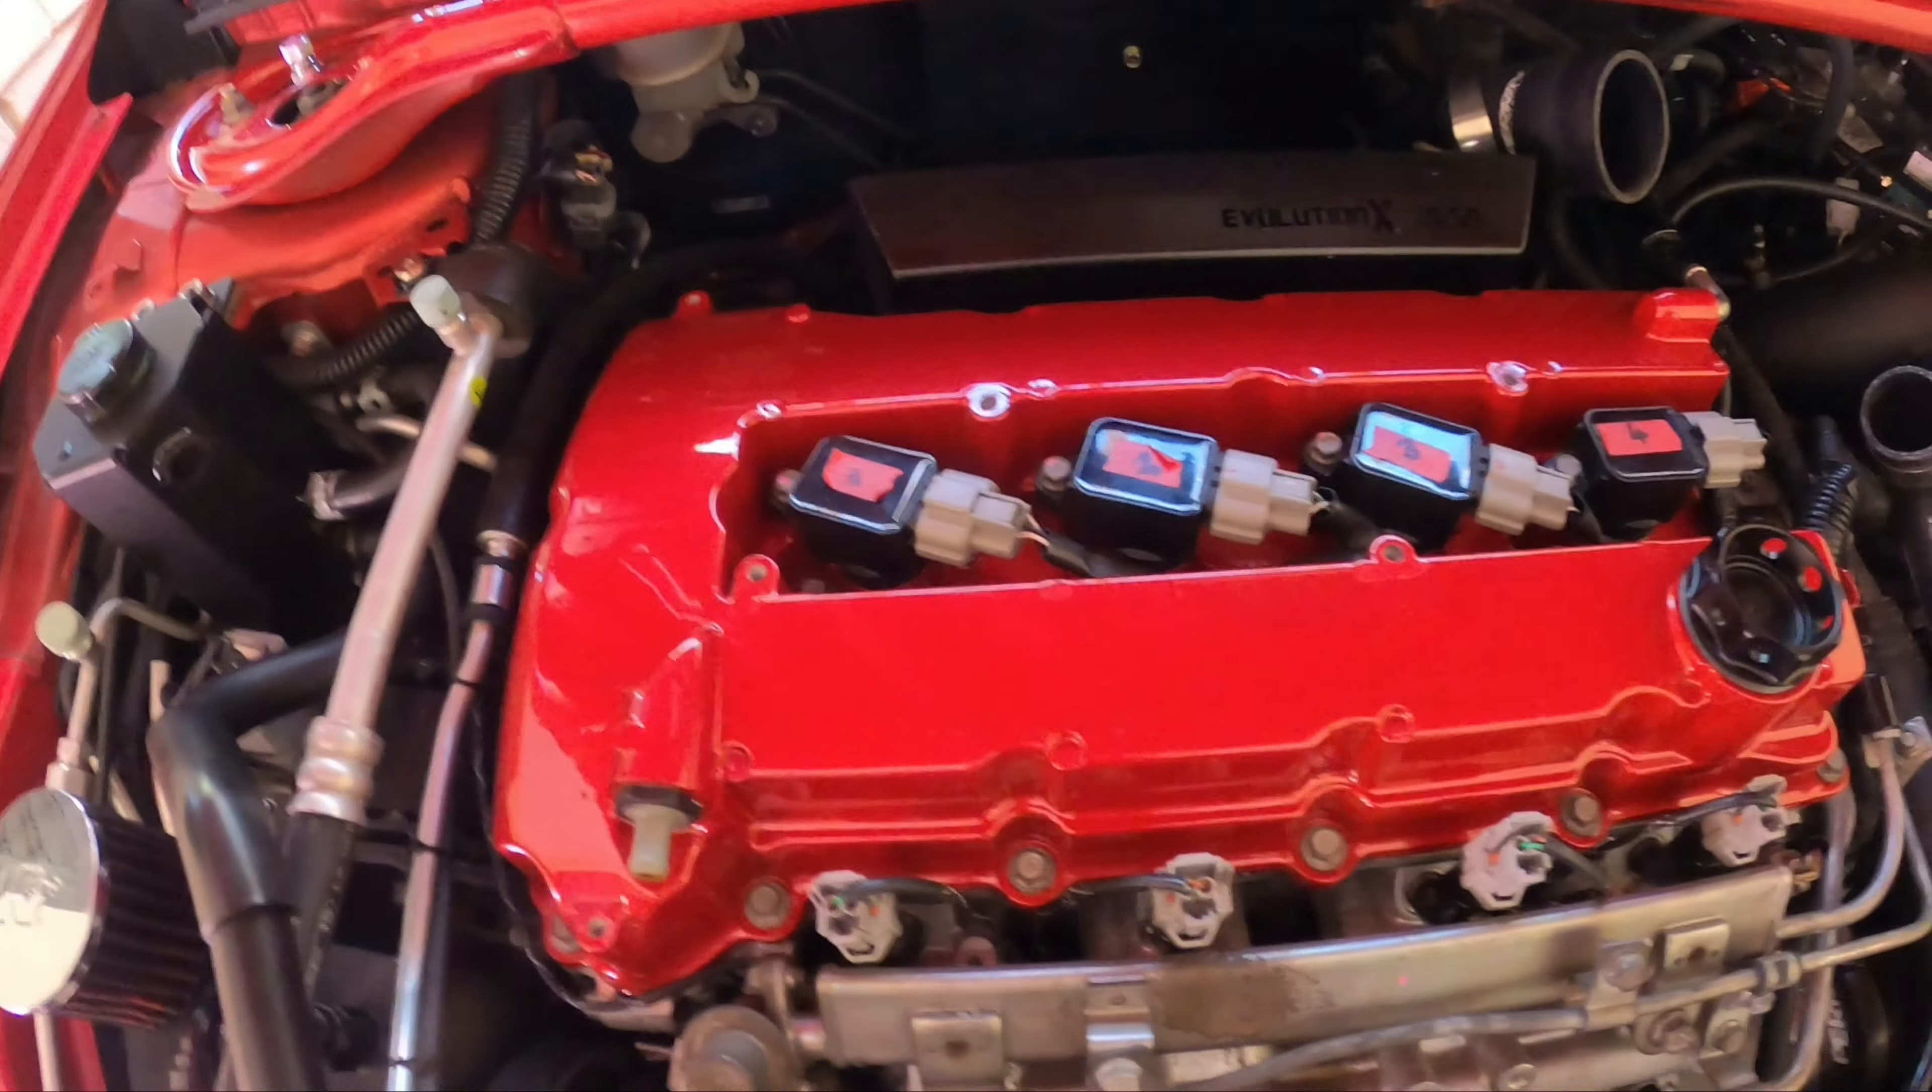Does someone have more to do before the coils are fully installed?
No.